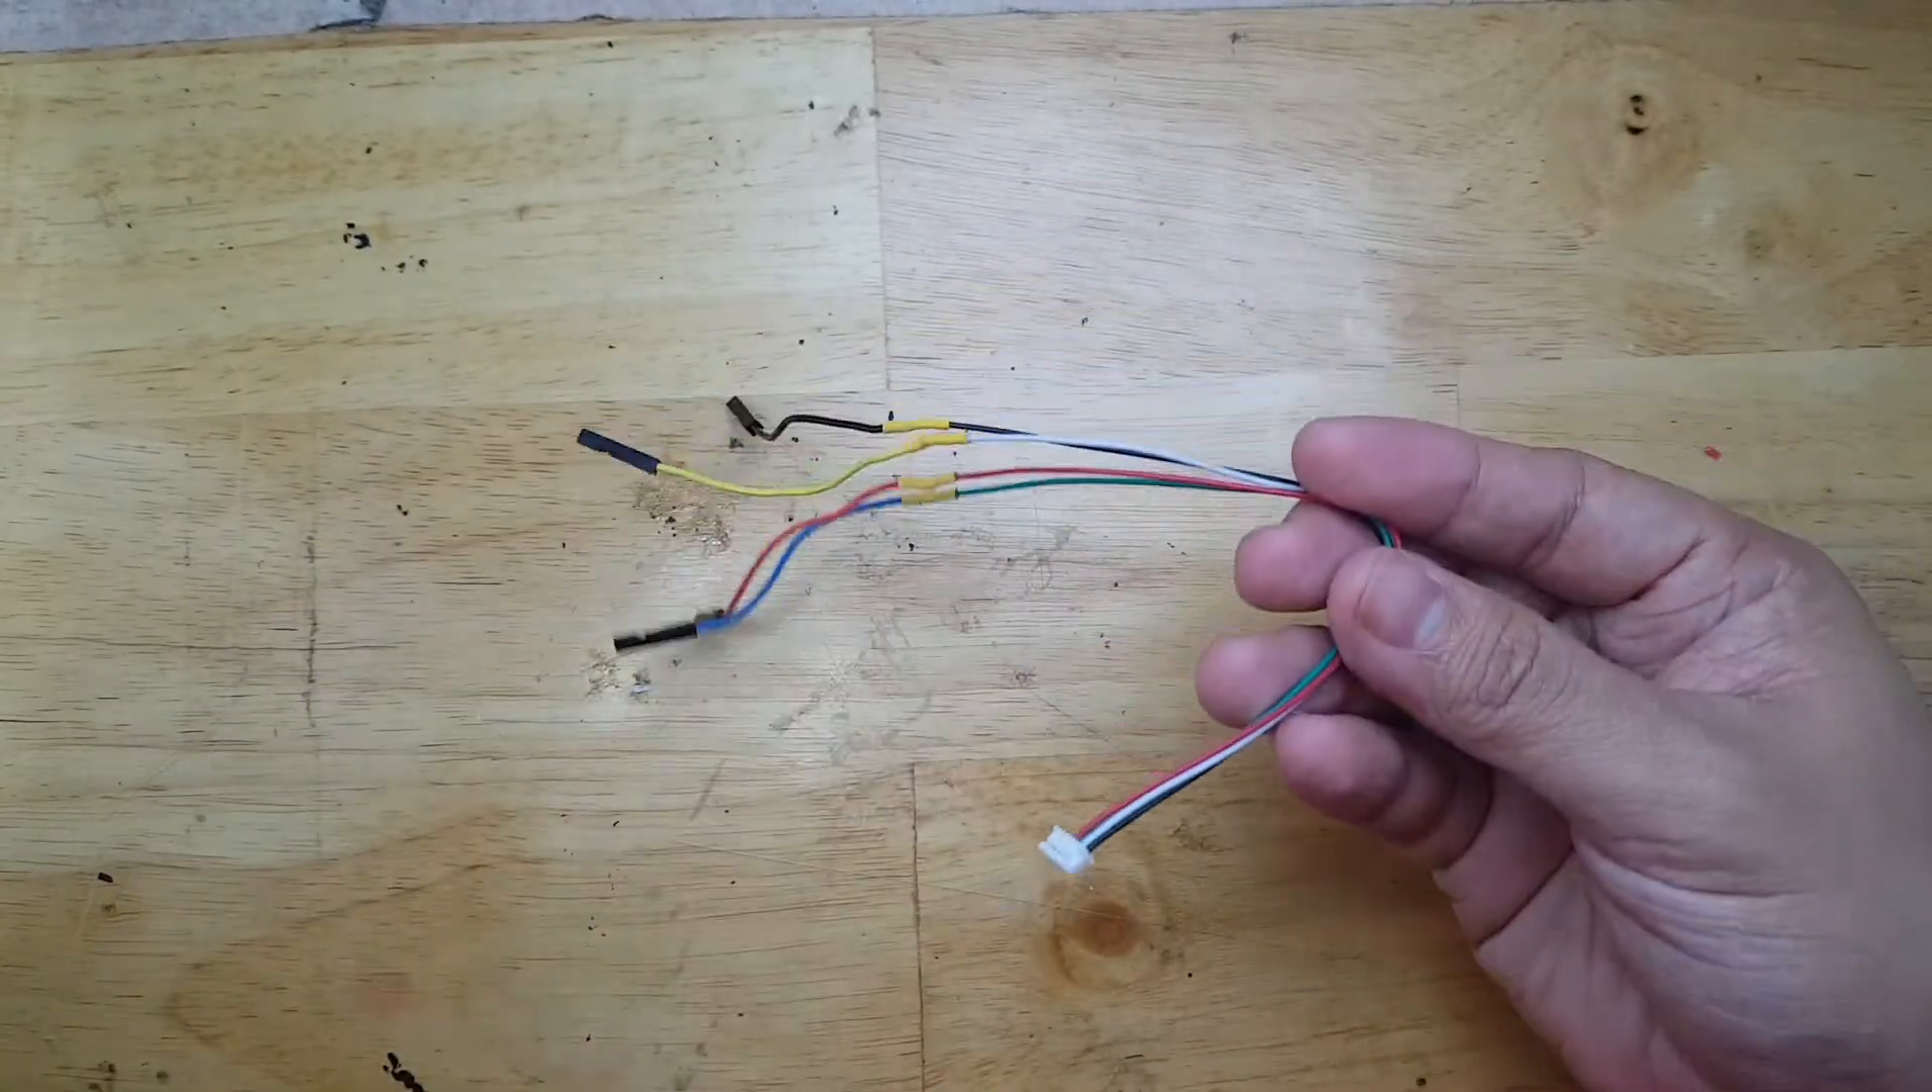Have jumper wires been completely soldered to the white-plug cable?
Yes.